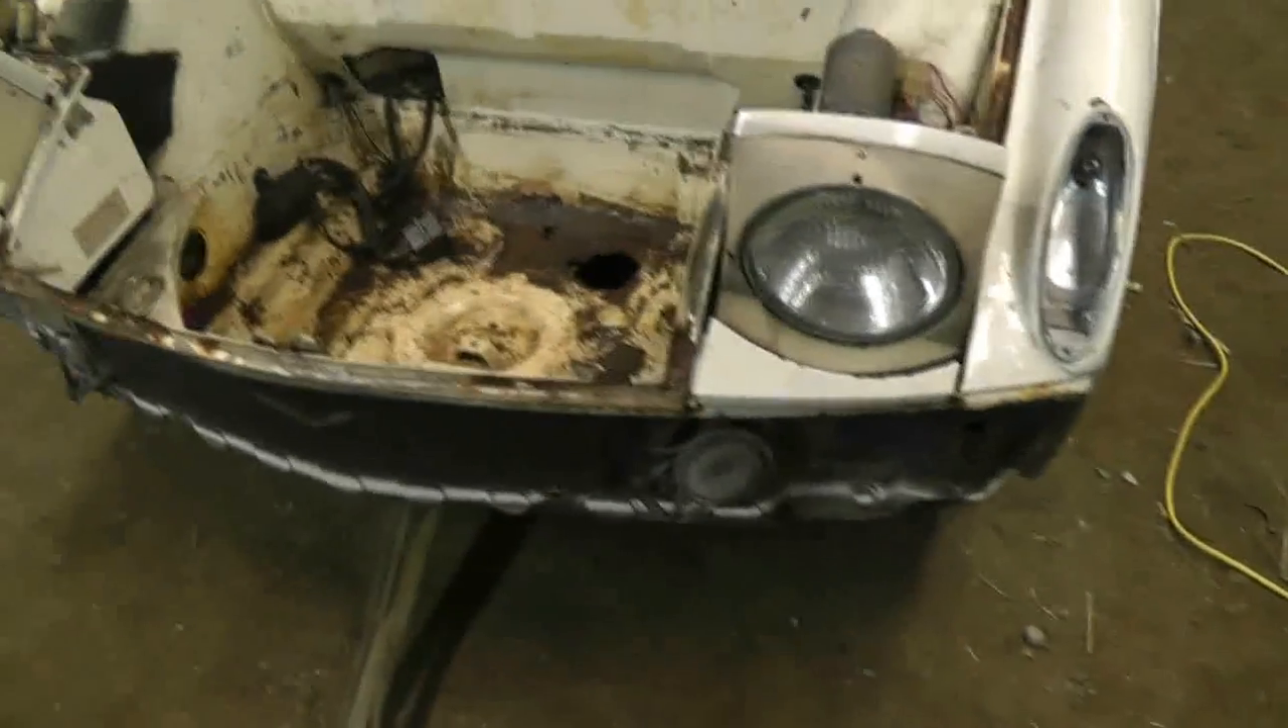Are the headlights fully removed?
No.